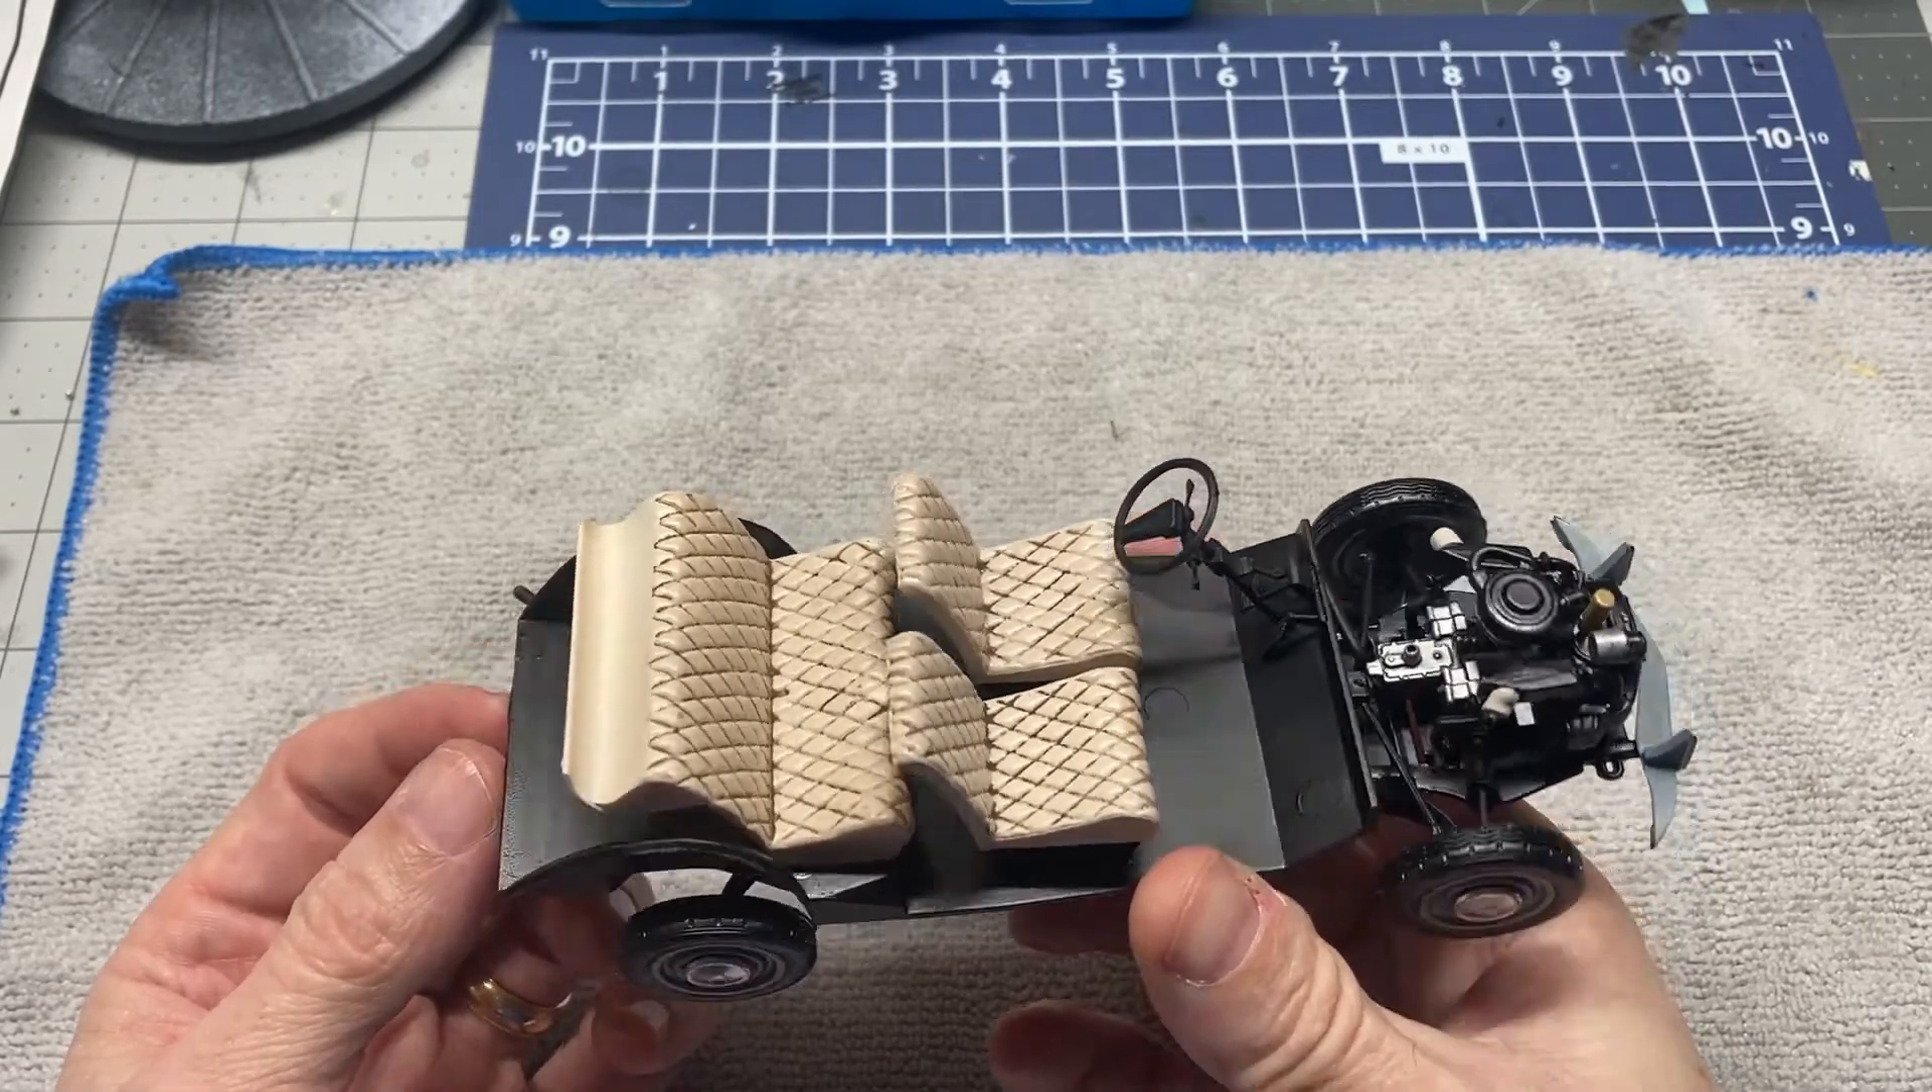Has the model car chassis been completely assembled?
Yes.